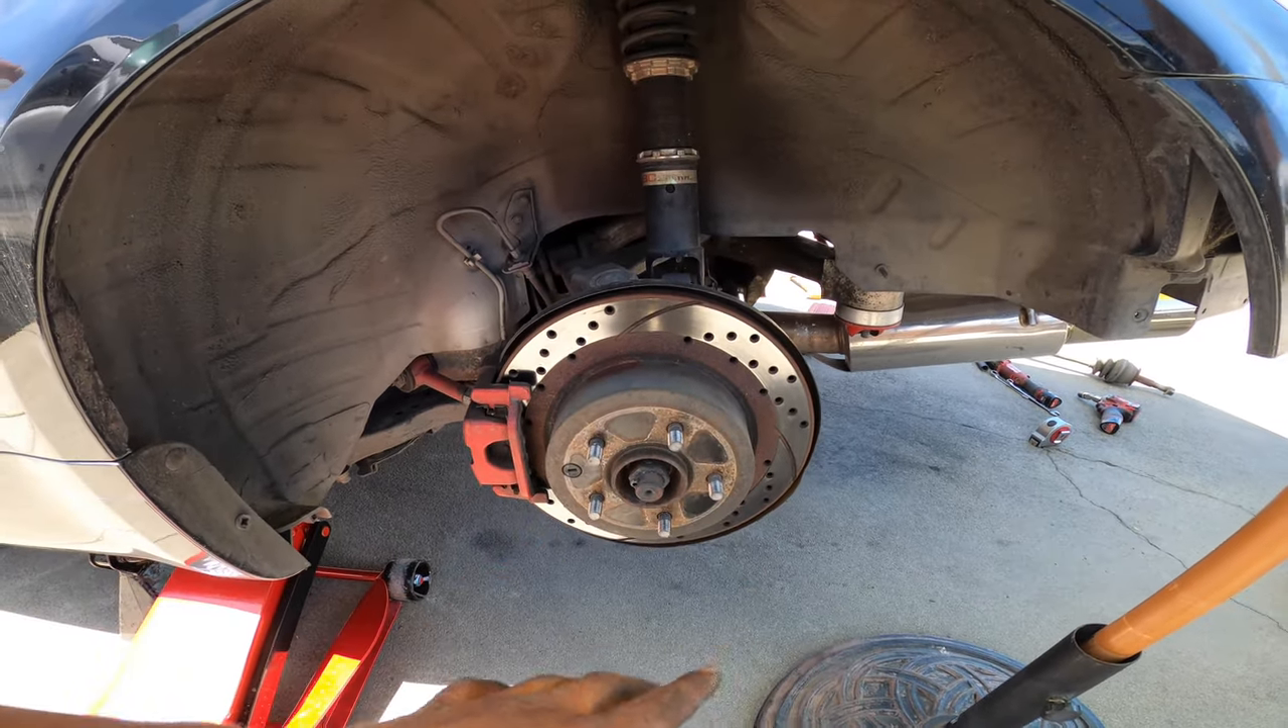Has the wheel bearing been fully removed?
No.